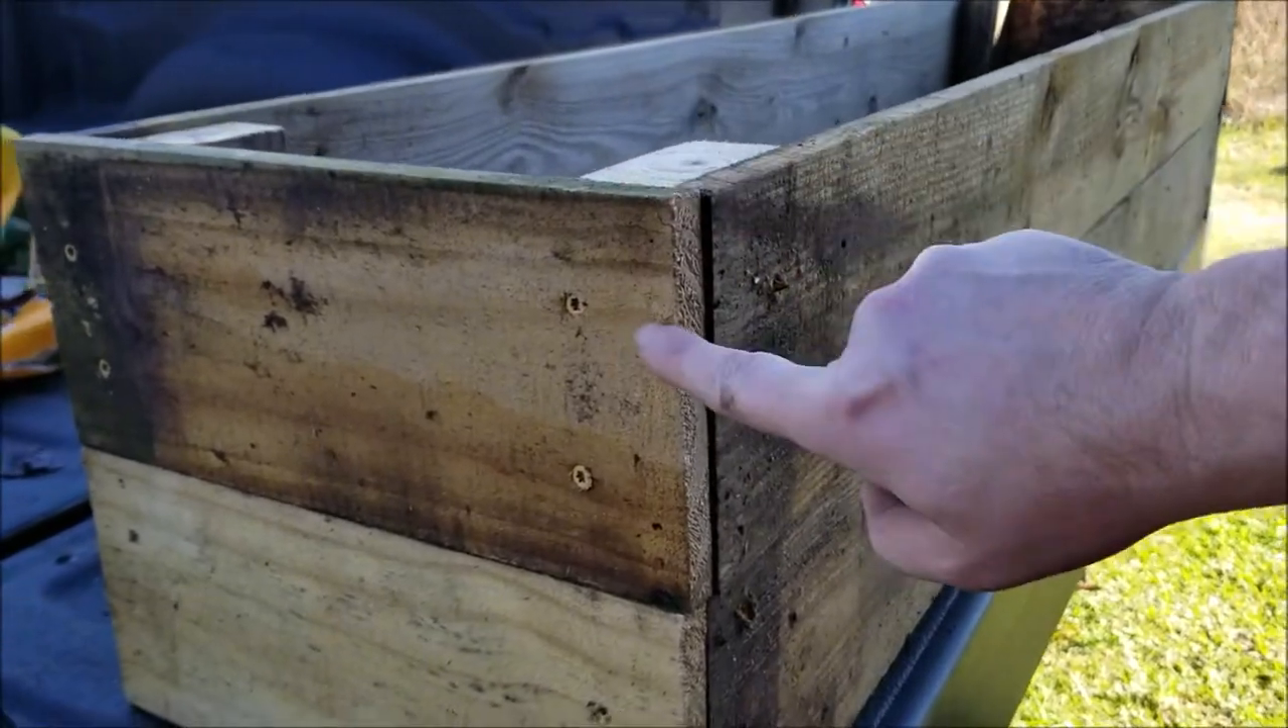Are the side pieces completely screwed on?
Yes.